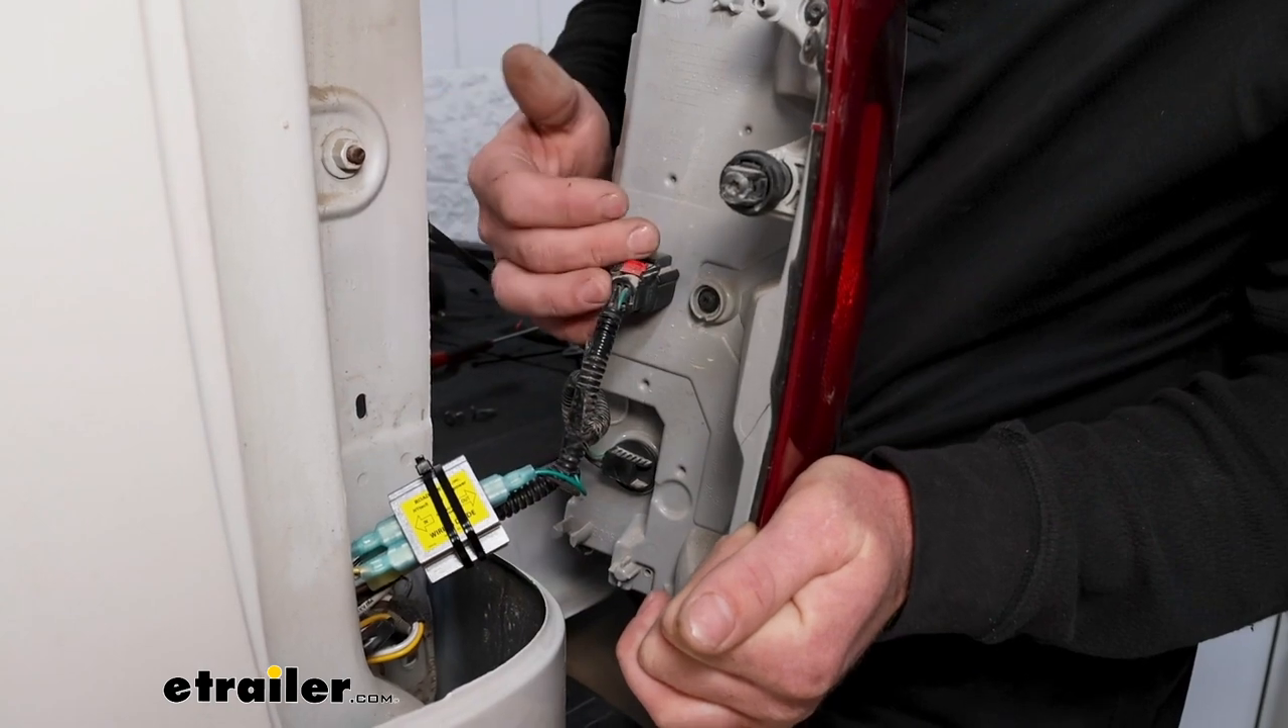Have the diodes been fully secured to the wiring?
Yes.